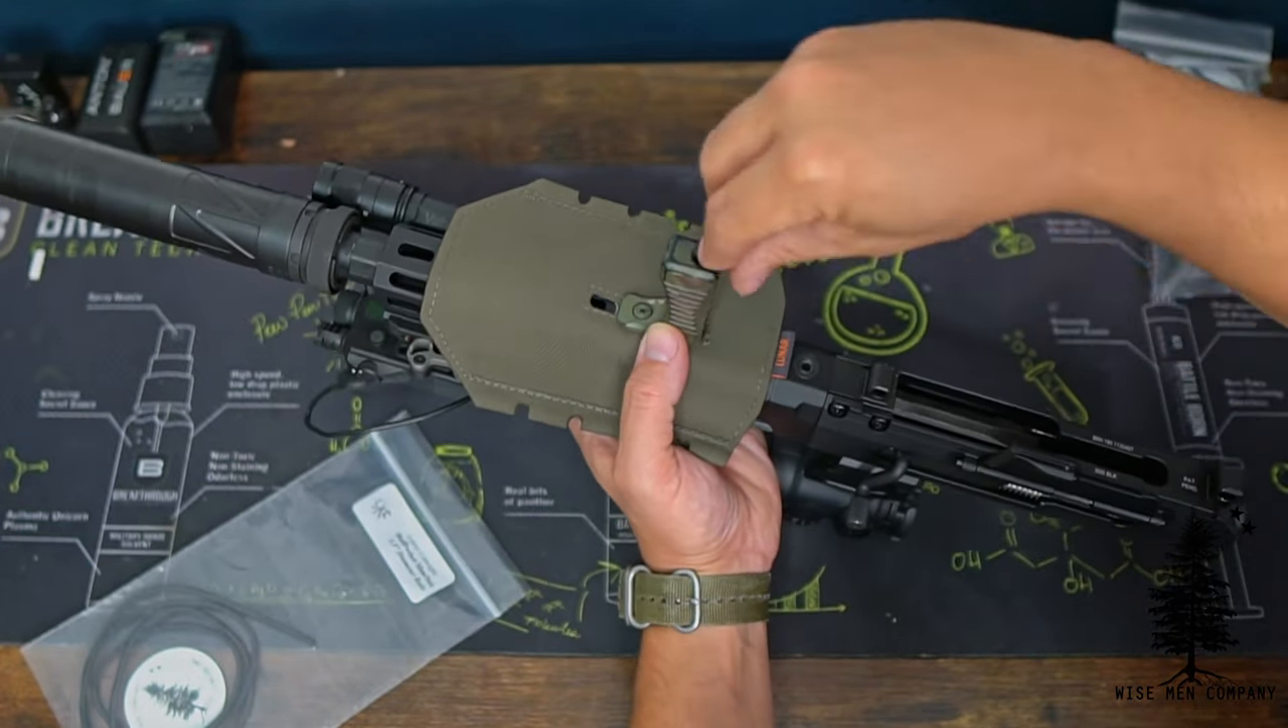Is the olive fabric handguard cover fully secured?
No.